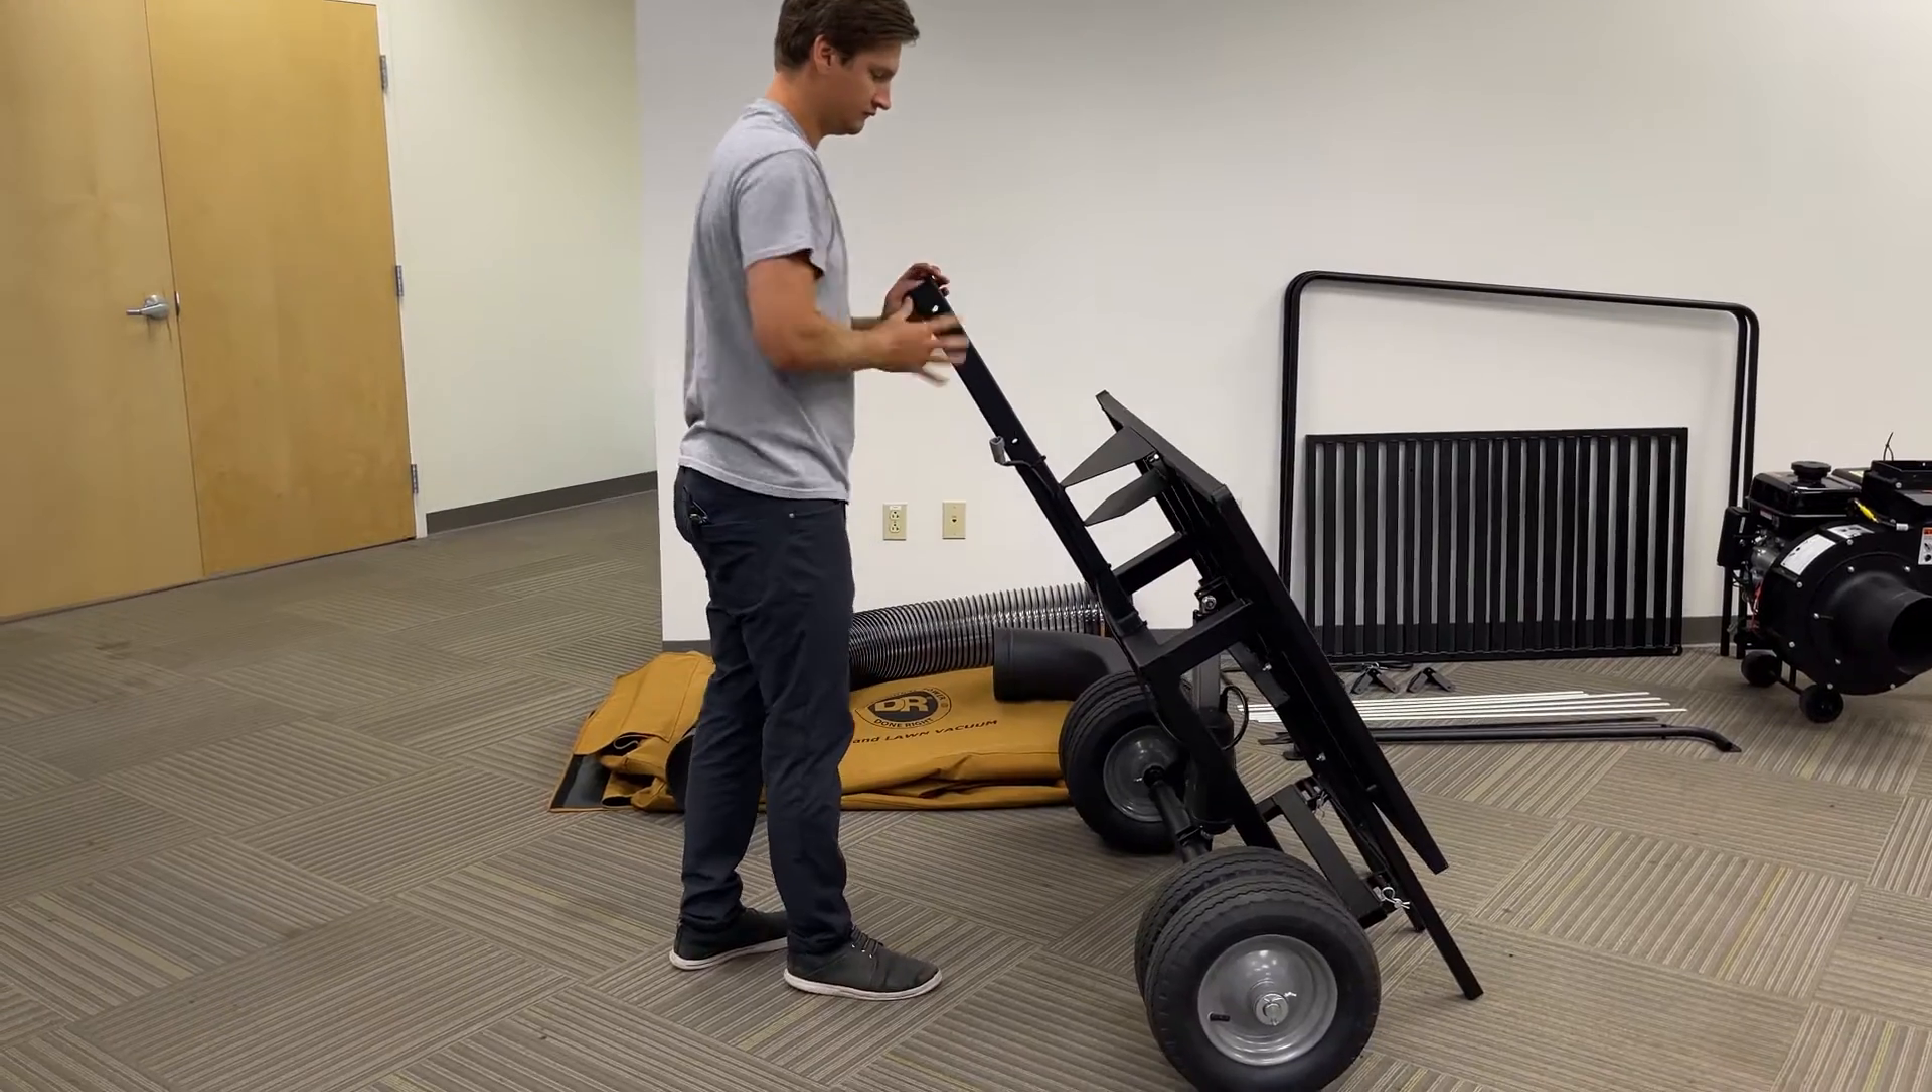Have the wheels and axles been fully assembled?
Yes.